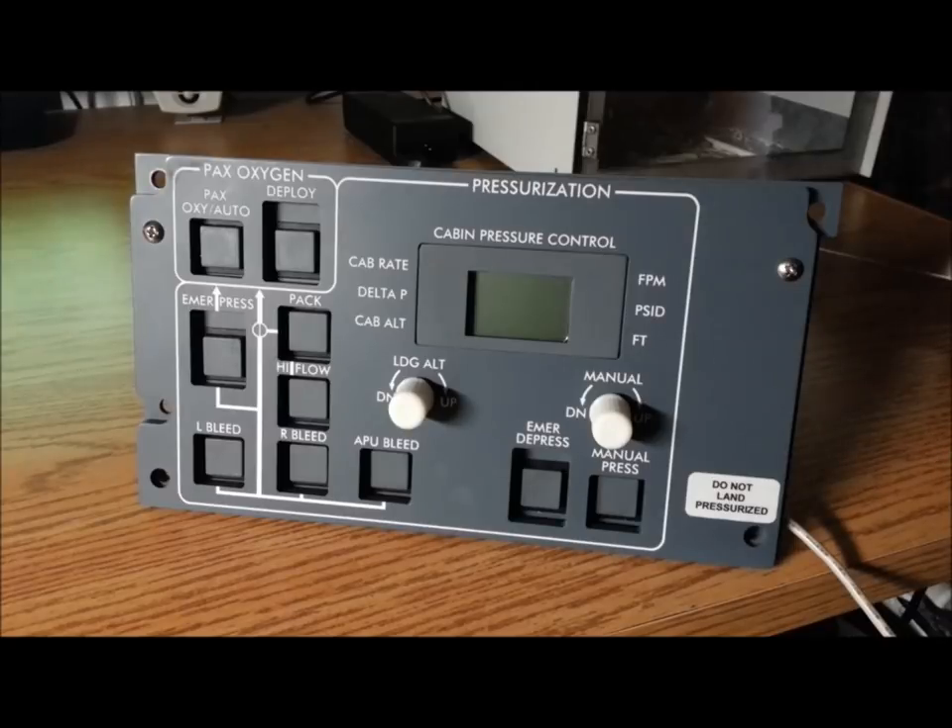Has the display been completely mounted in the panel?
Yes.